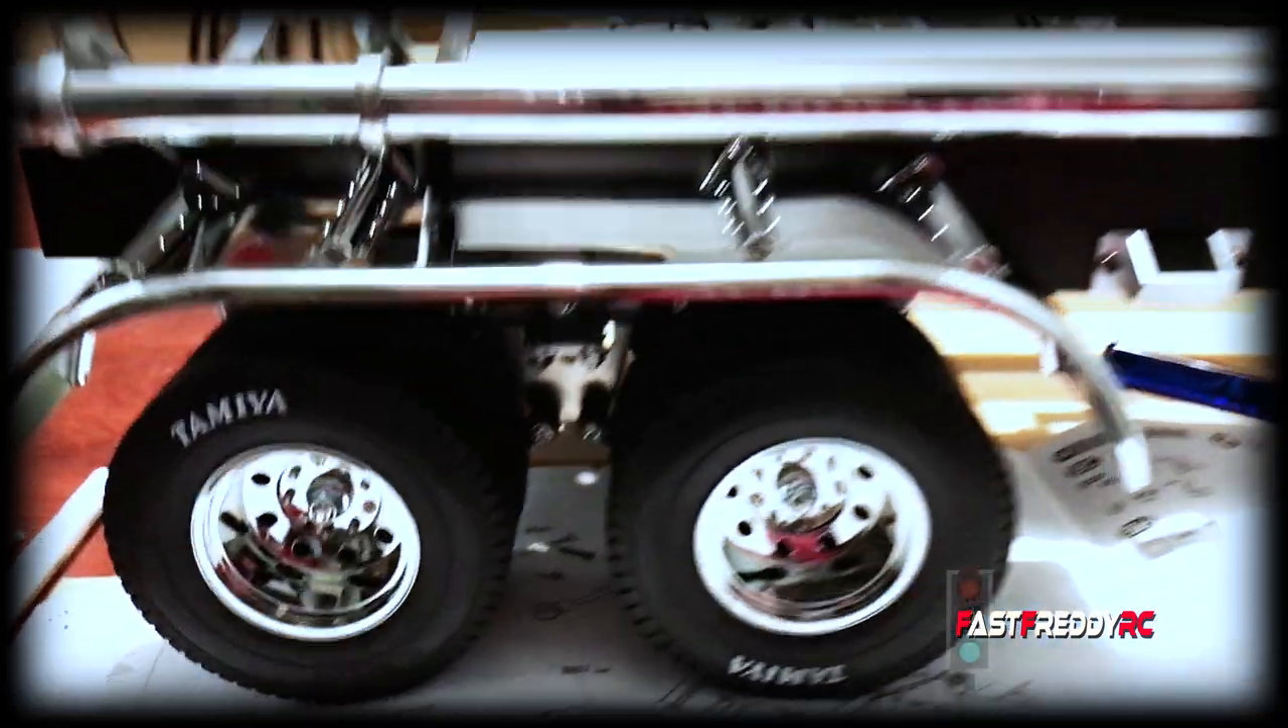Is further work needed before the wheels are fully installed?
No.